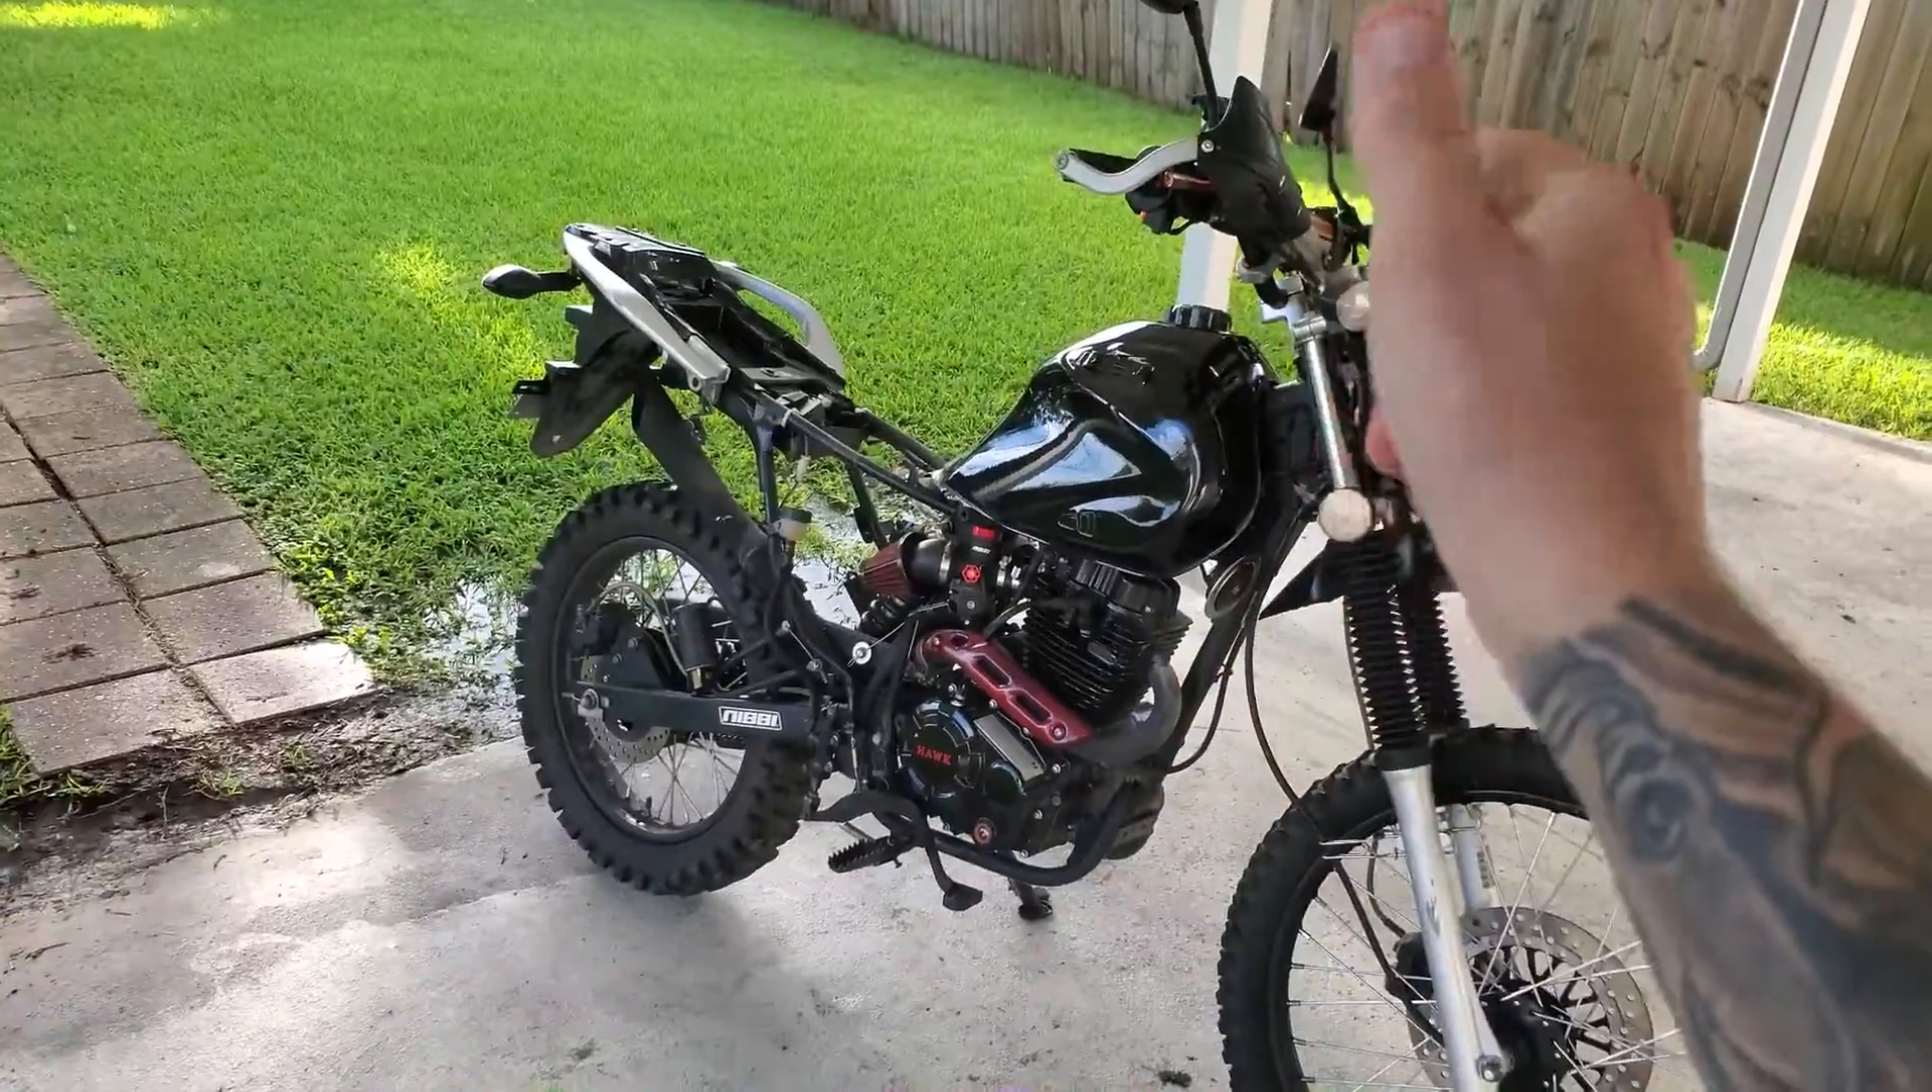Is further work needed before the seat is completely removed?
No.